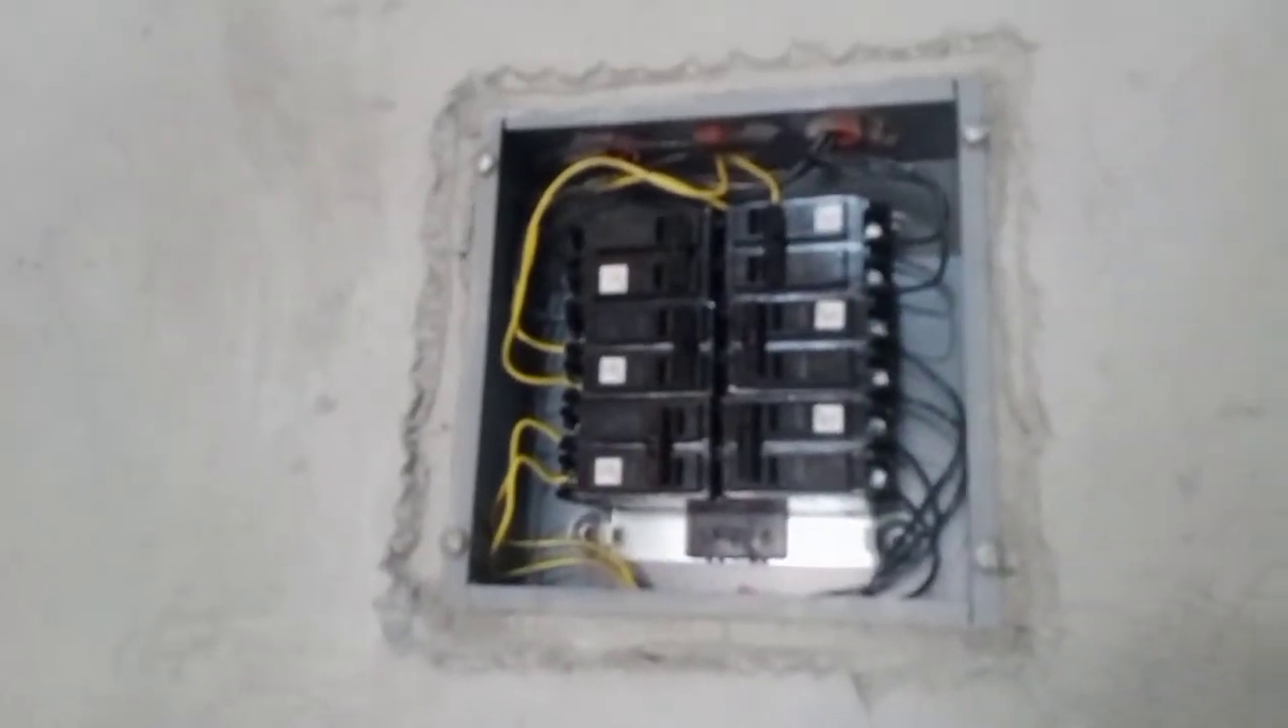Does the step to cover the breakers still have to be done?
Yes.